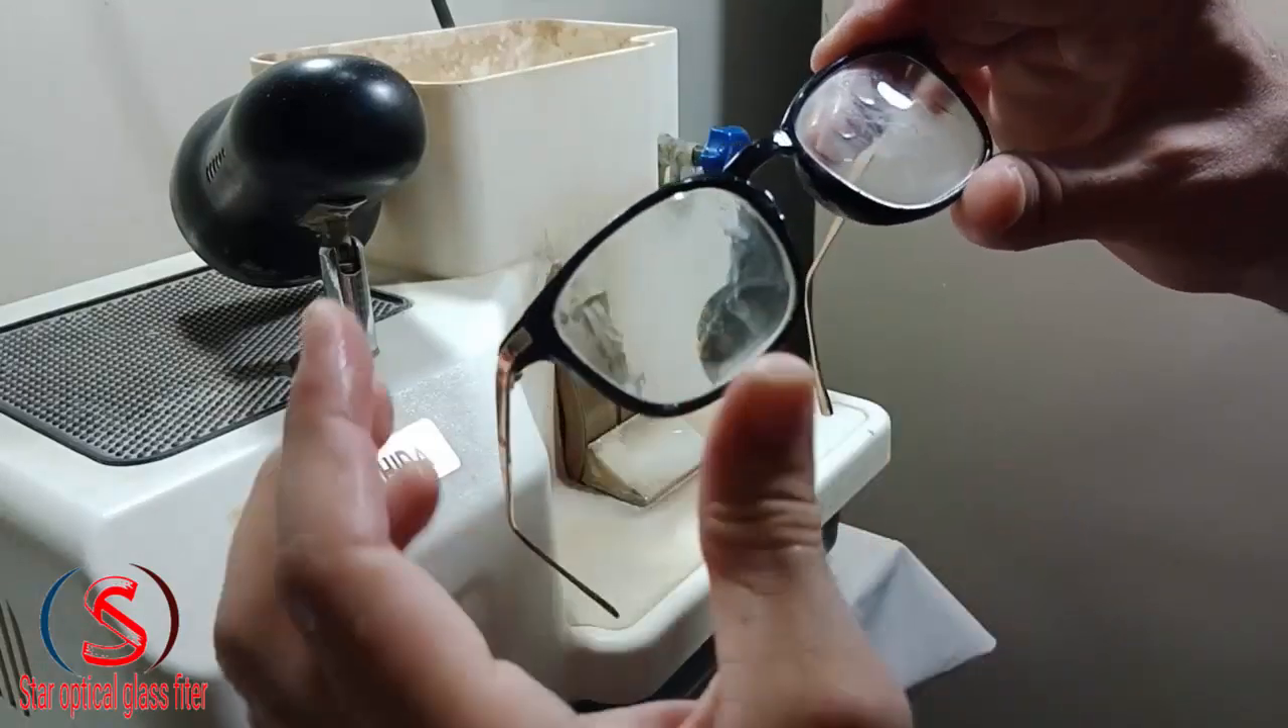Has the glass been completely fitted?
Yes.